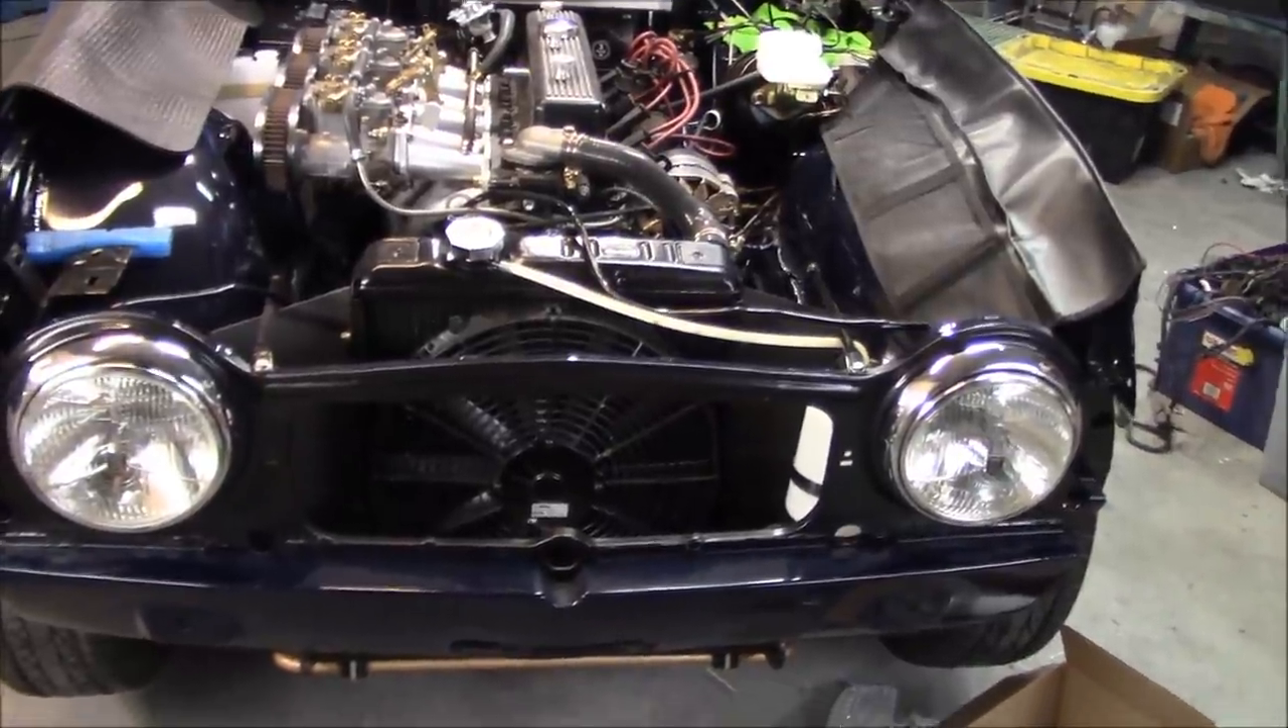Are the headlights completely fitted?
Yes.